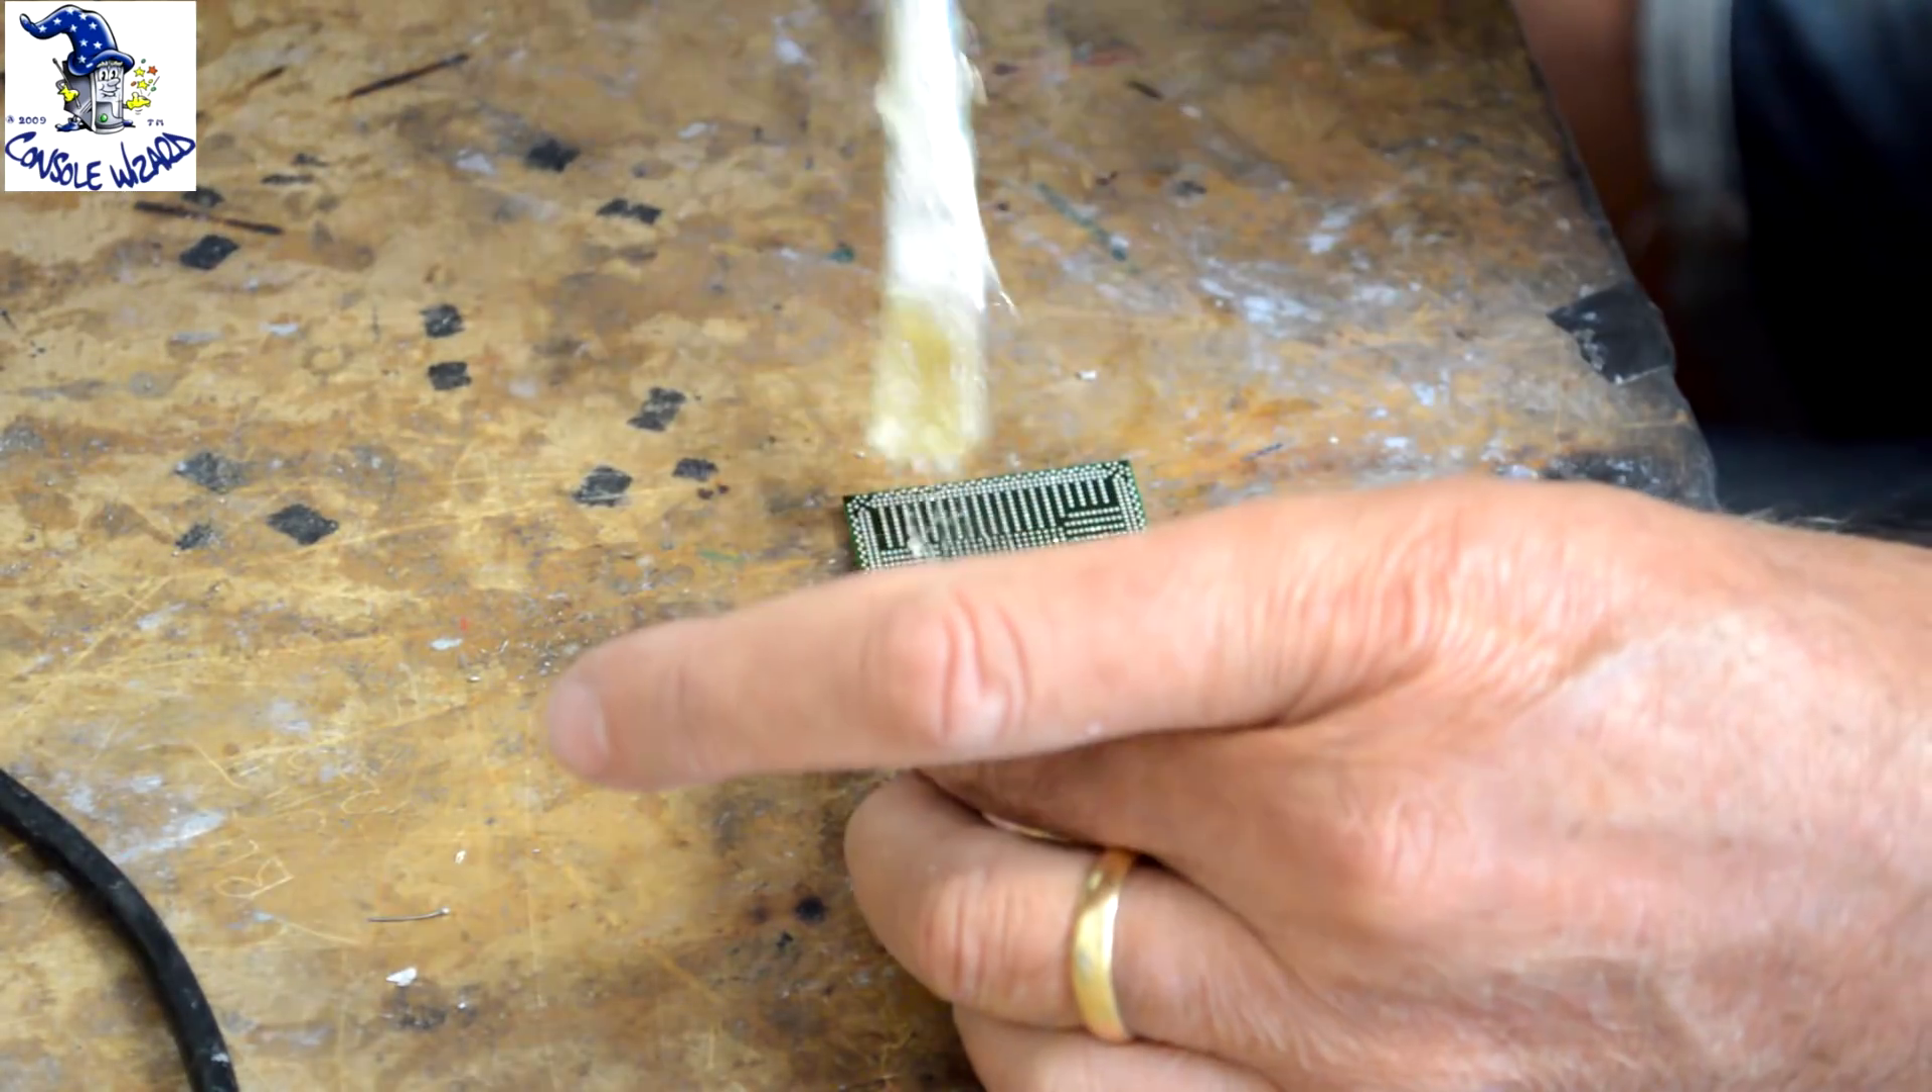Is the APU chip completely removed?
Yes.